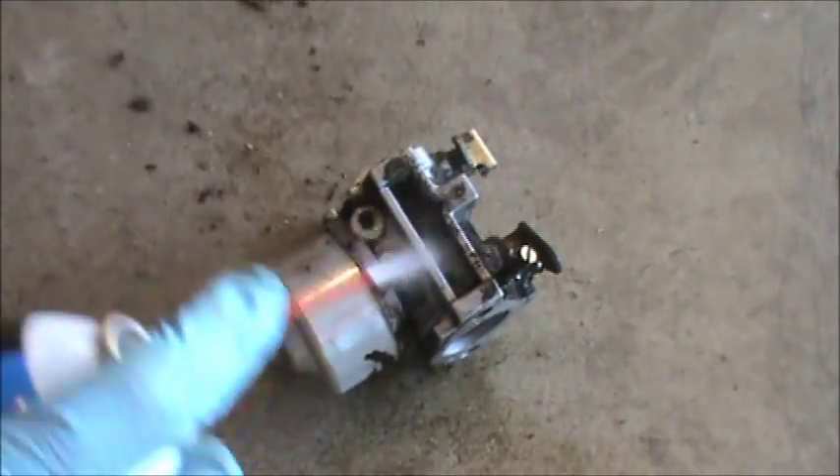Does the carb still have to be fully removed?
No.